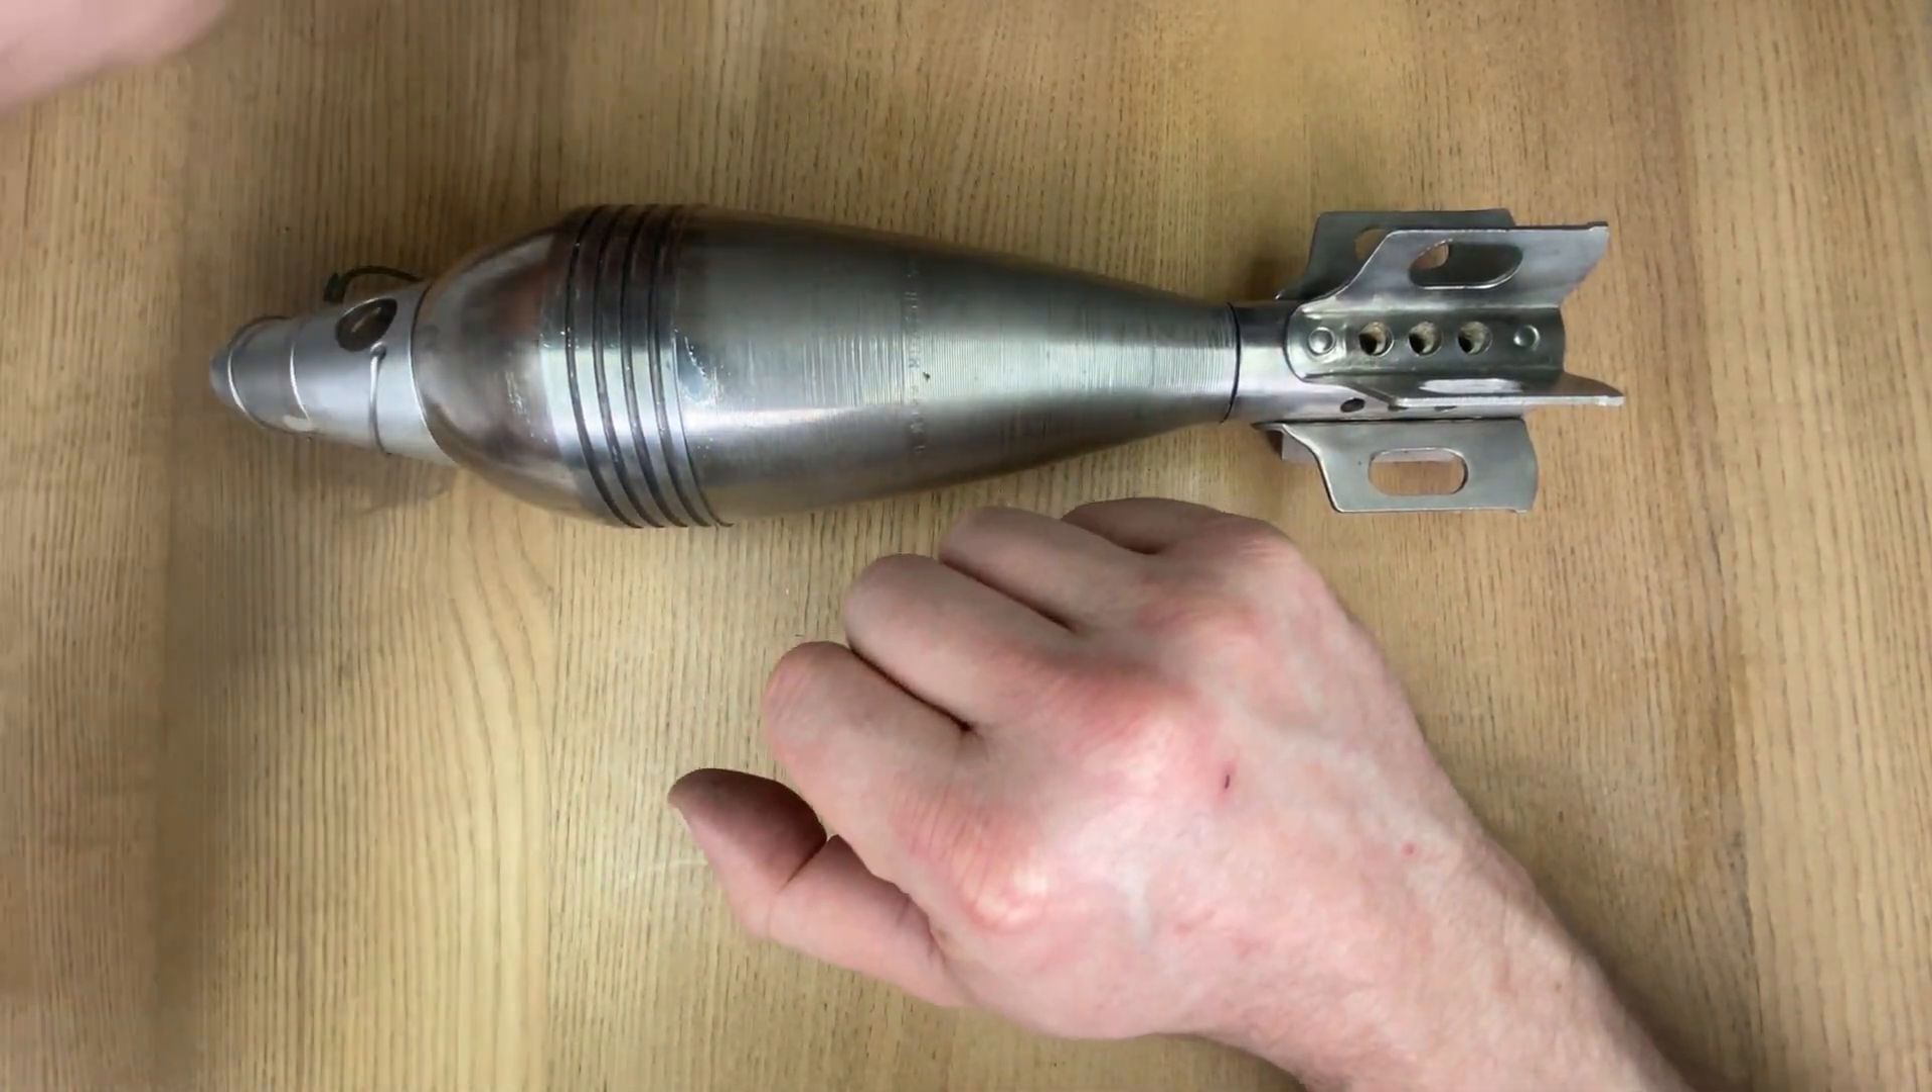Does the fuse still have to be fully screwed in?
No.